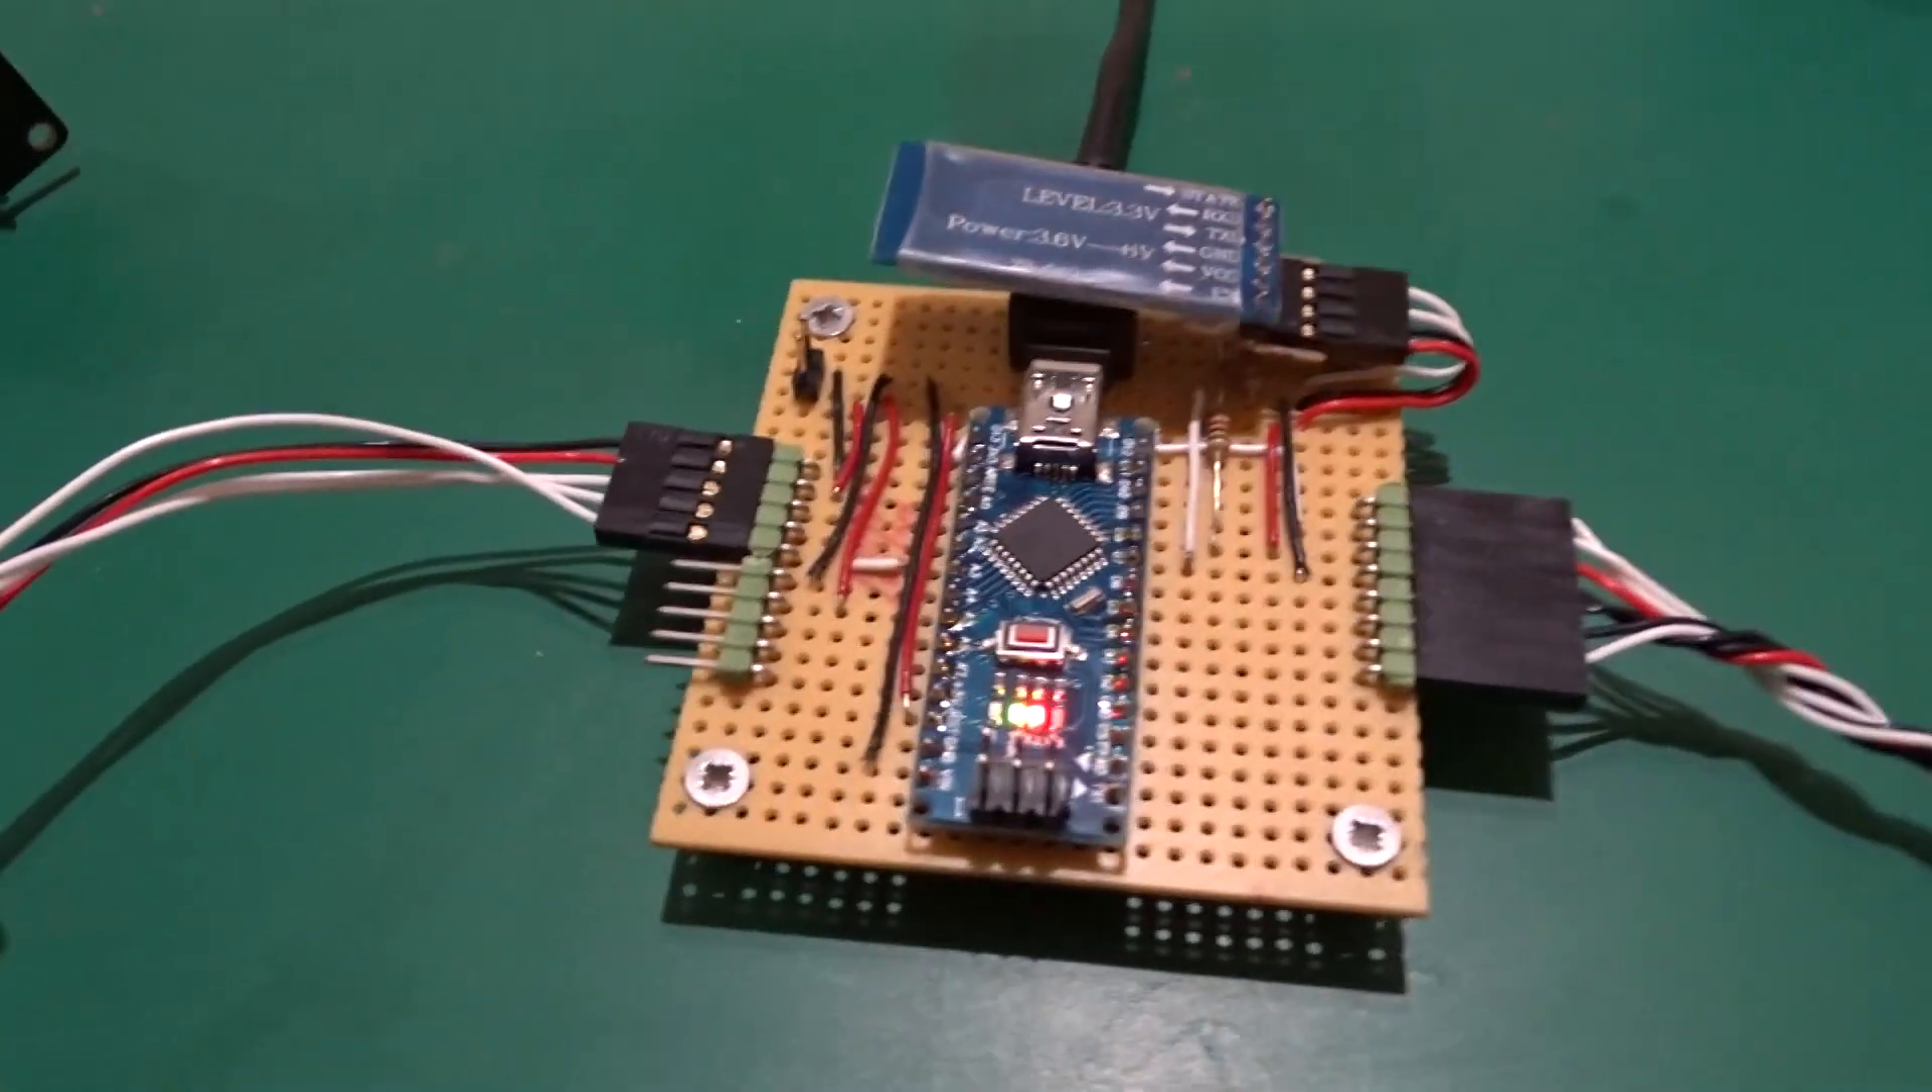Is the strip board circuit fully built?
Yes.